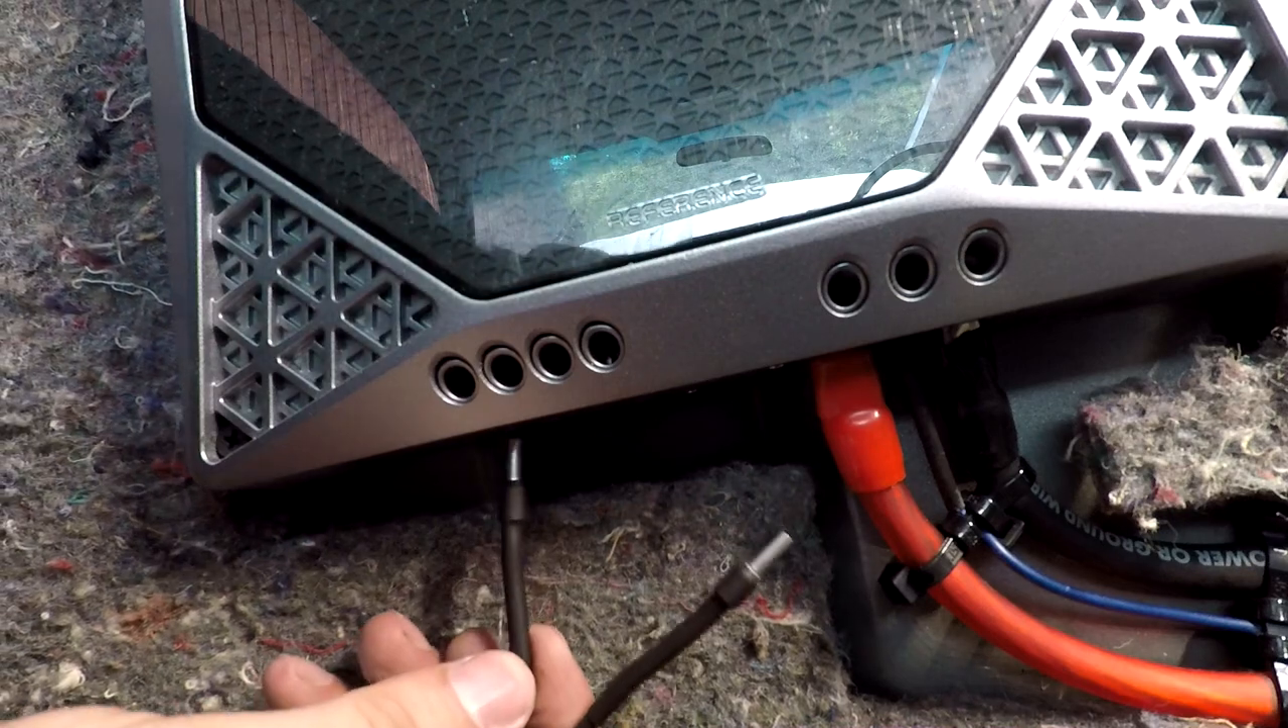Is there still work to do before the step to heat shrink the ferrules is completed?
No.